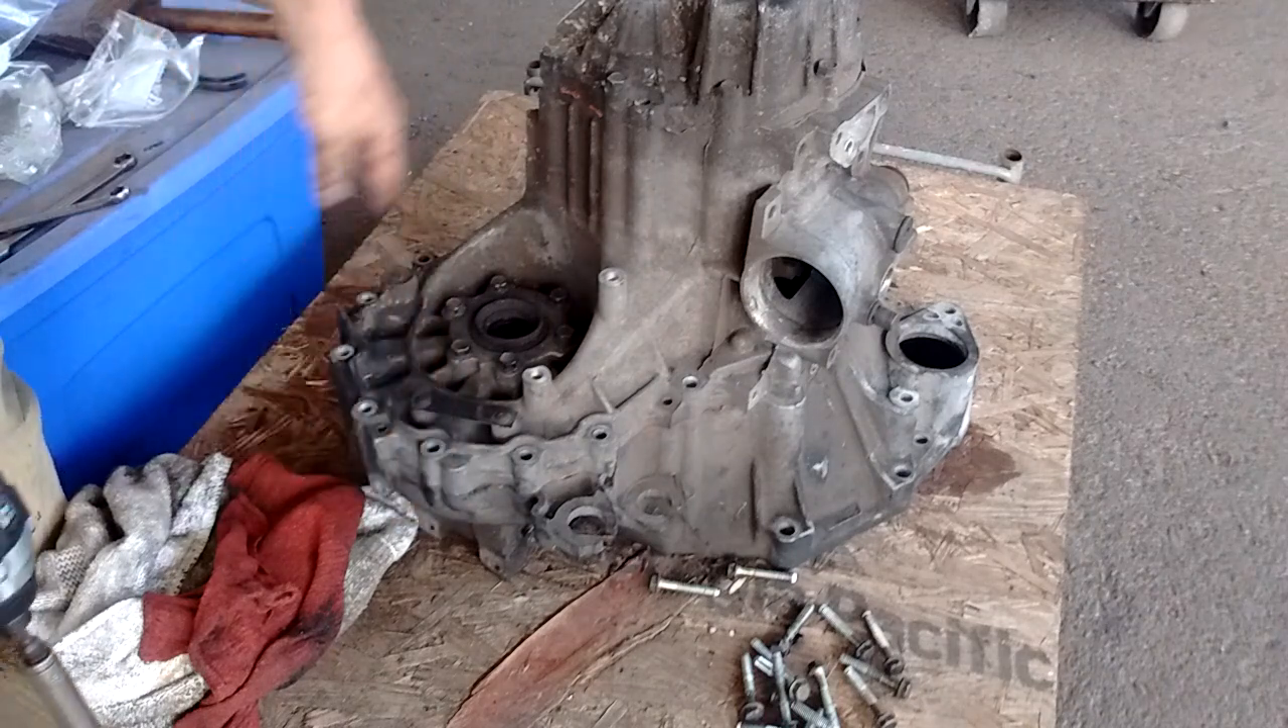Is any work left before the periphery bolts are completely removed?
No.